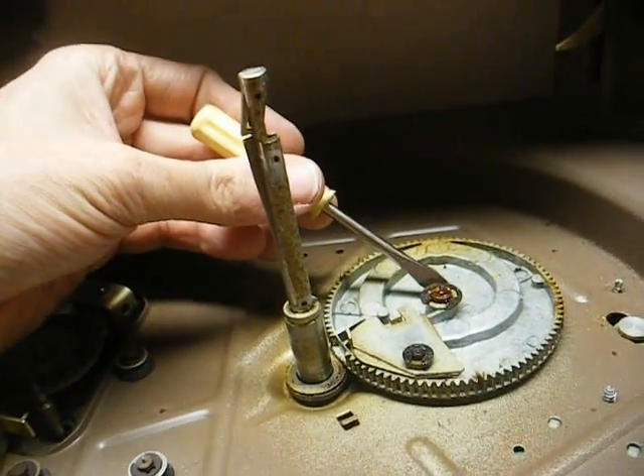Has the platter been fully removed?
Yes.